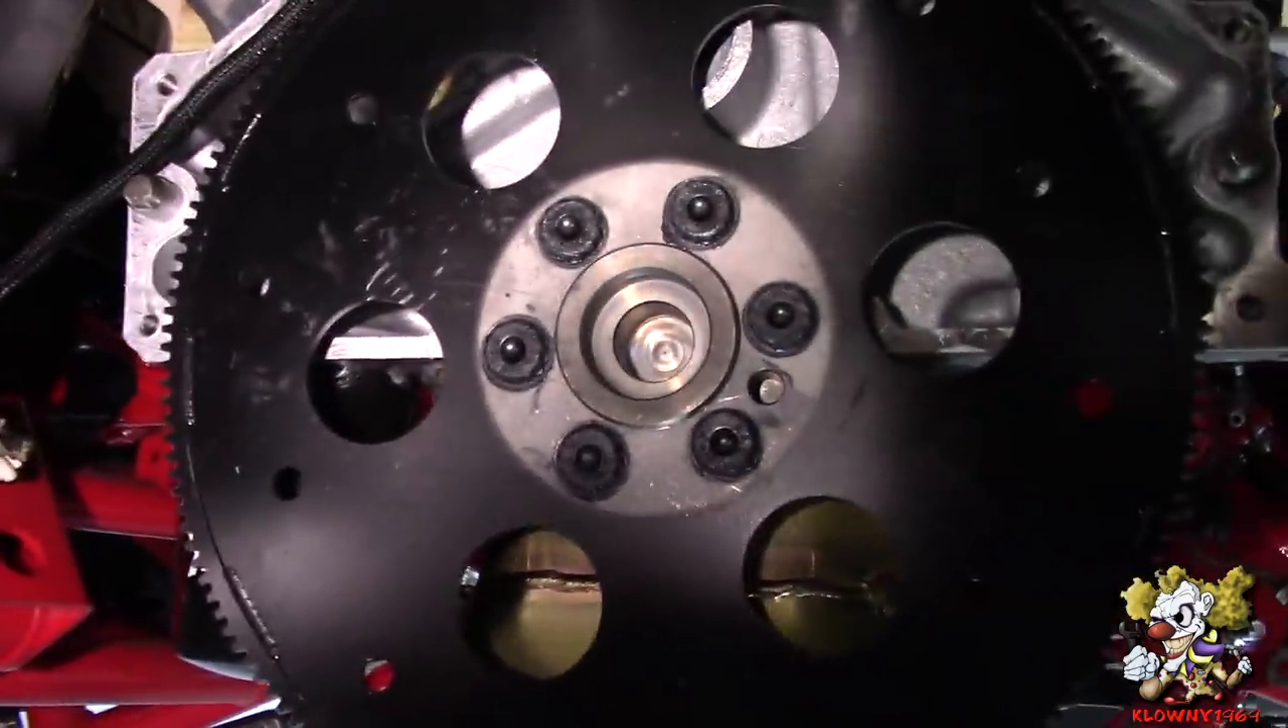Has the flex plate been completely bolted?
Yes.